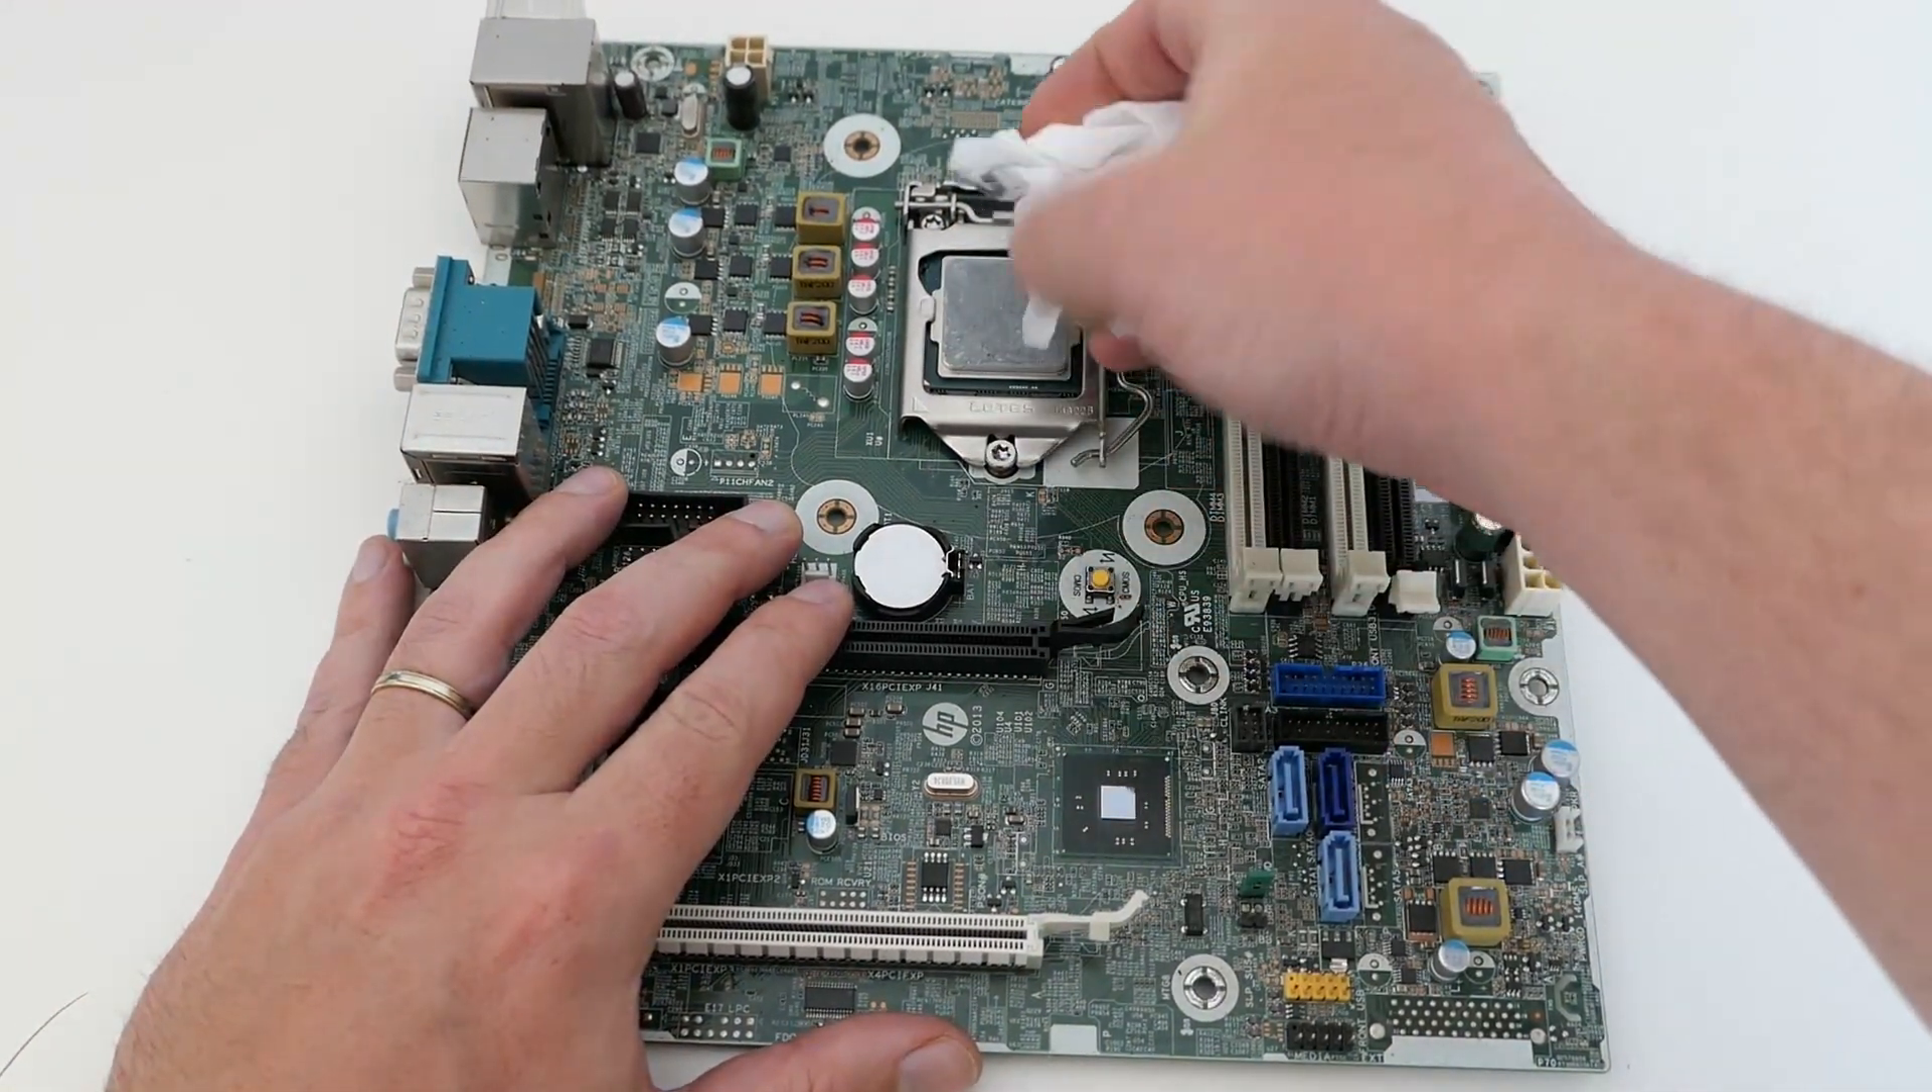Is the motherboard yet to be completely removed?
No.